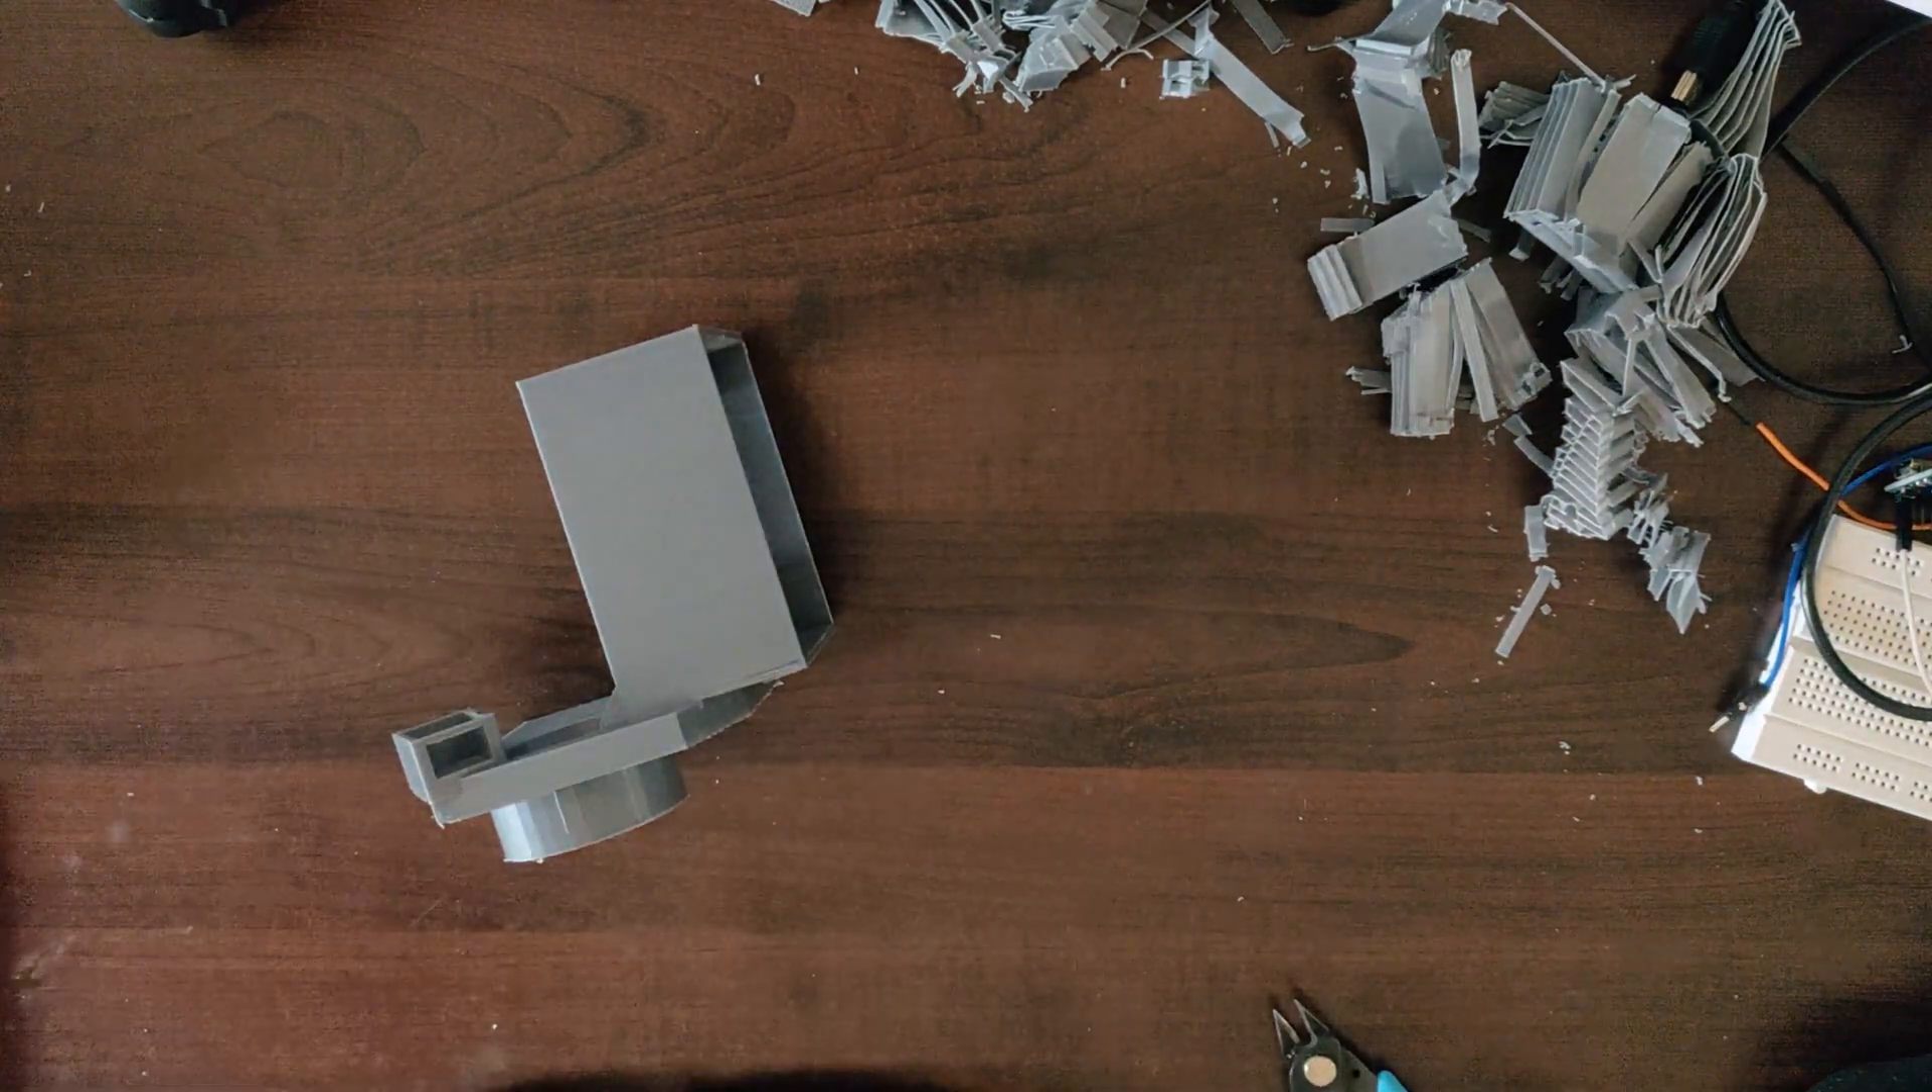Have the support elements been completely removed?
Yes.